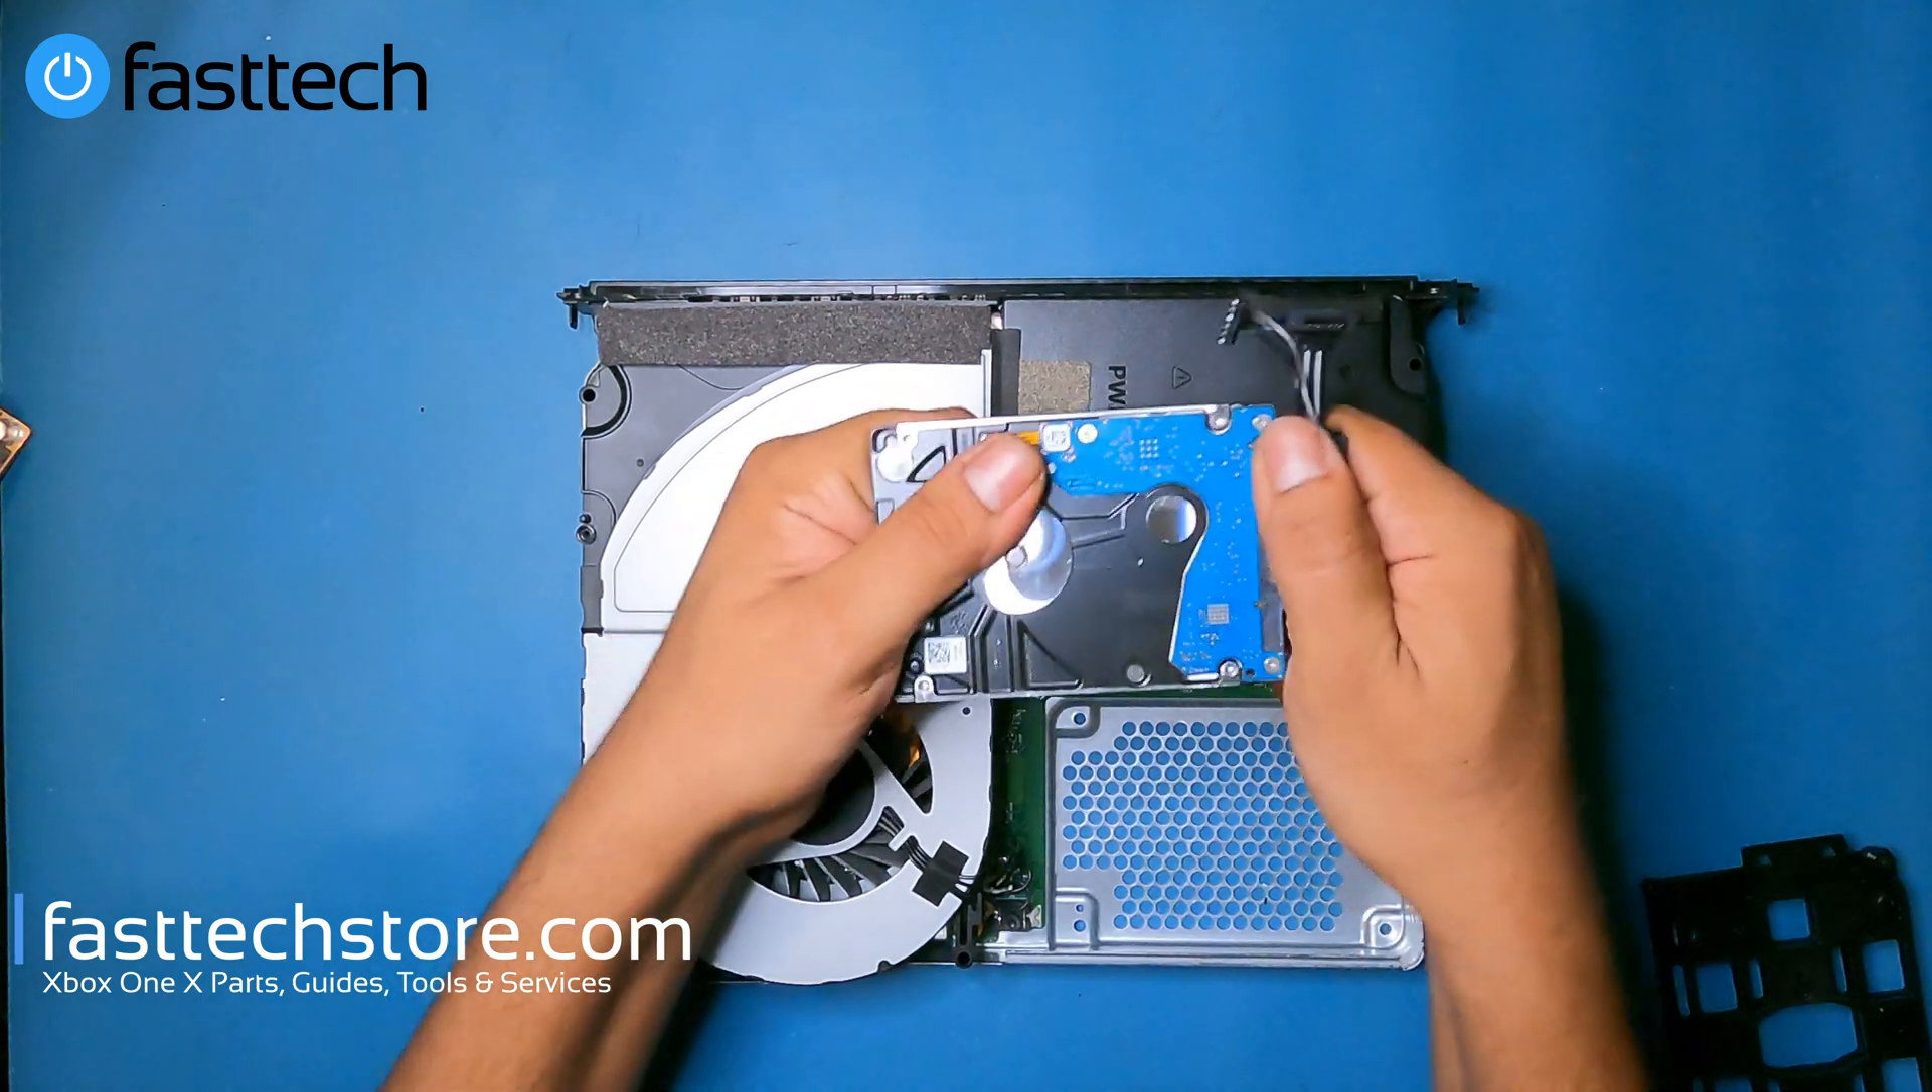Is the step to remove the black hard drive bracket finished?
Yes.